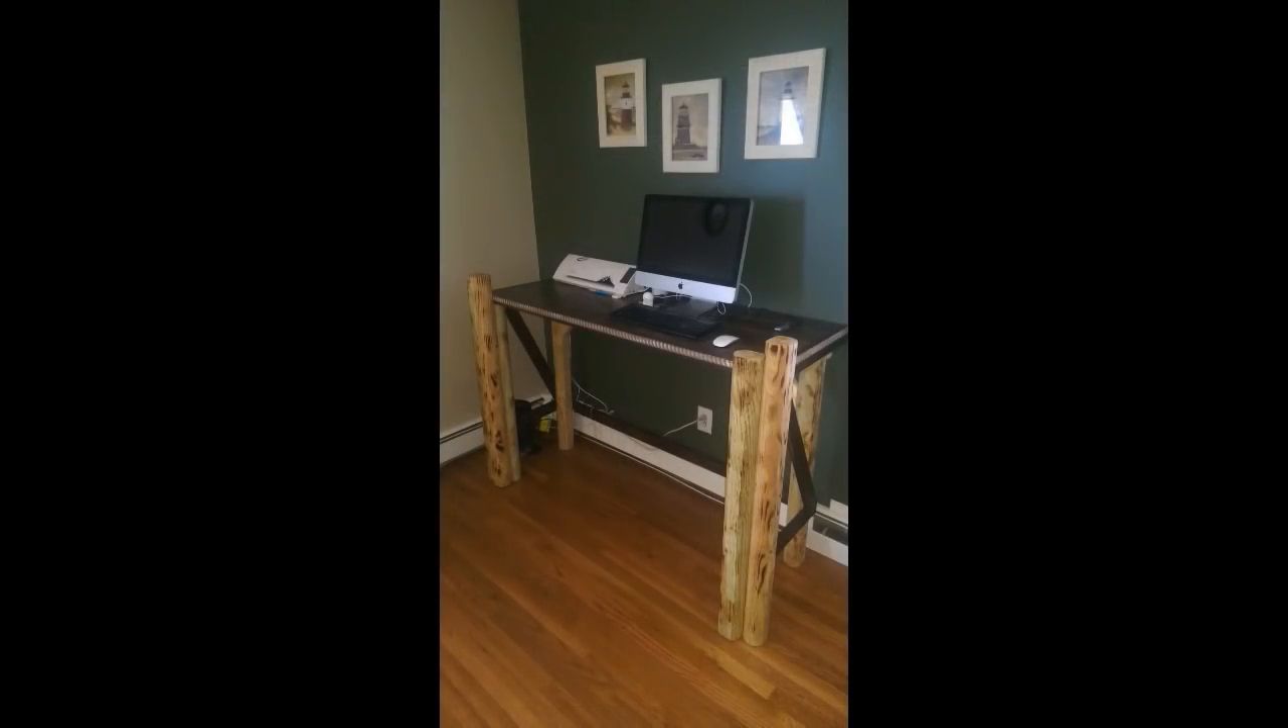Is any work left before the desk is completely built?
No.